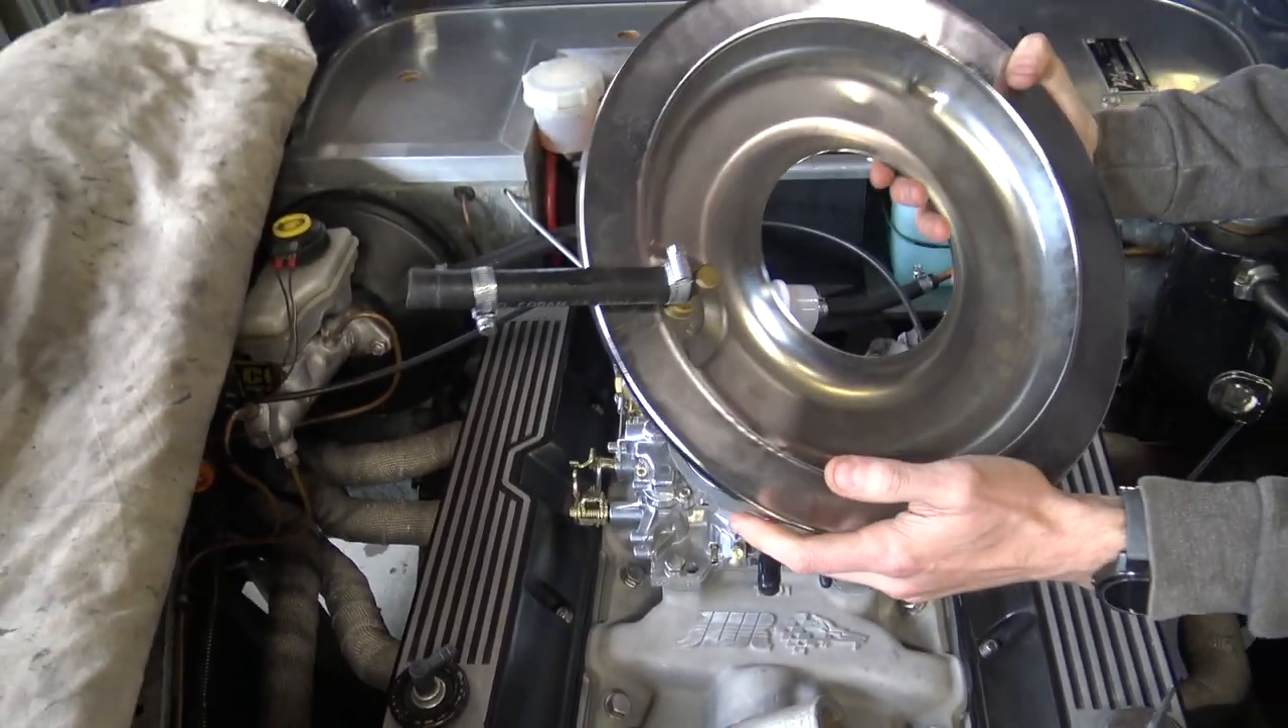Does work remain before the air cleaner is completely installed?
Yes.